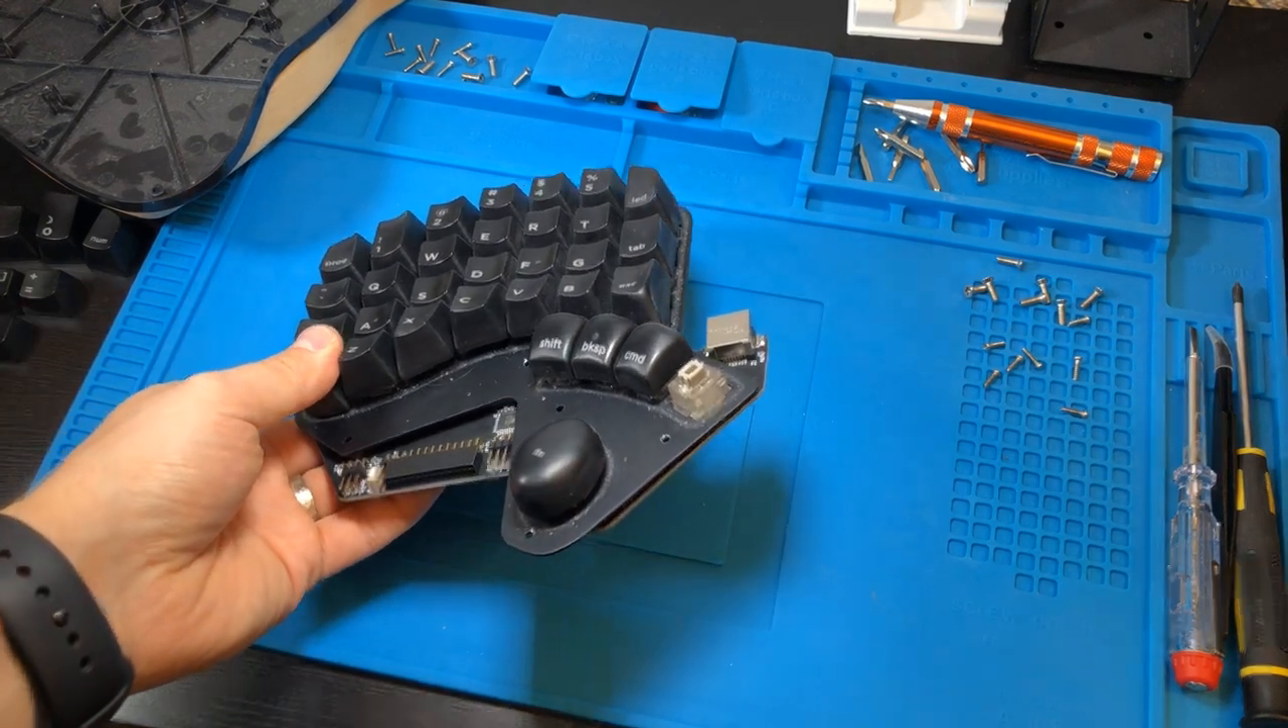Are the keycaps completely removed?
No.